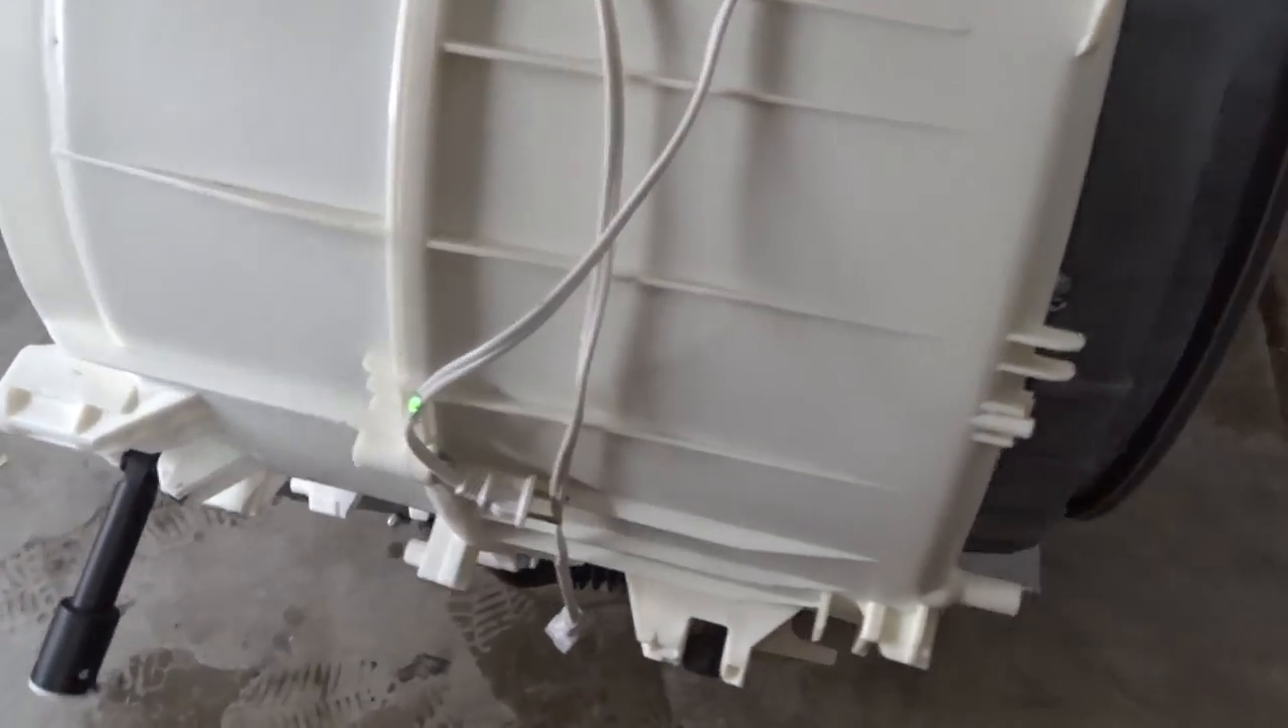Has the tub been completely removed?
Yes.